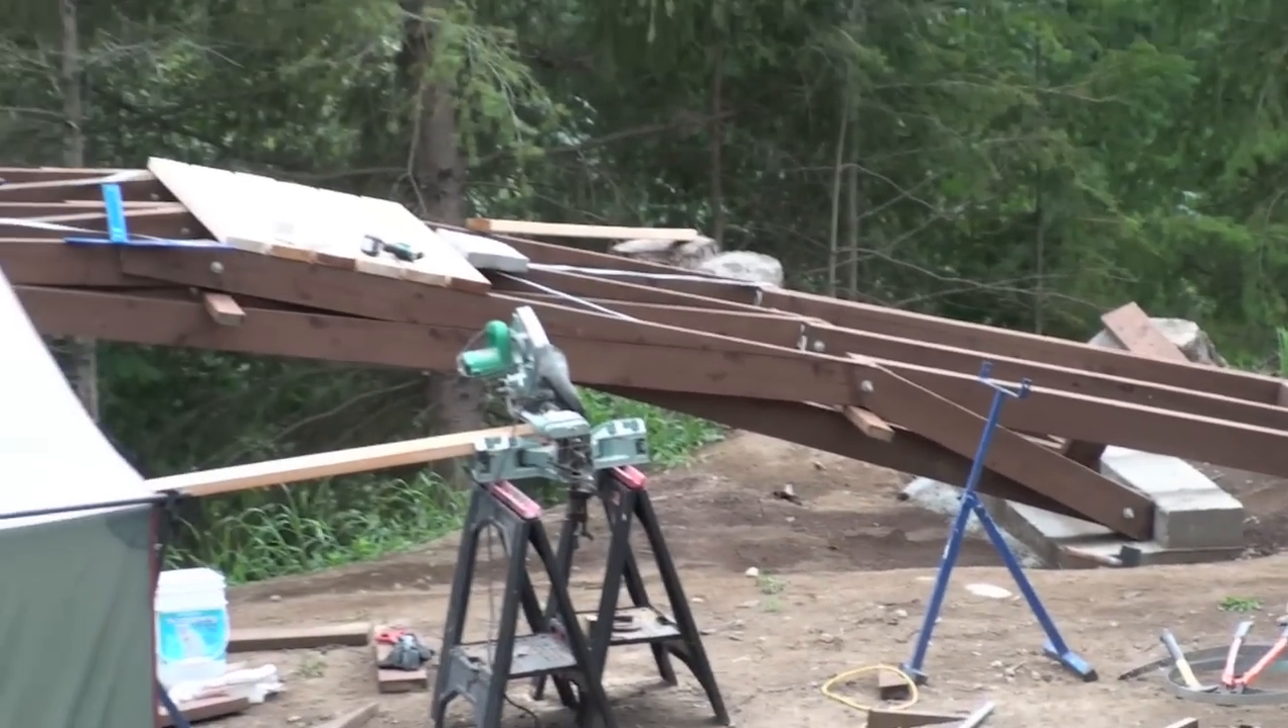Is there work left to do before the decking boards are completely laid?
Yes.